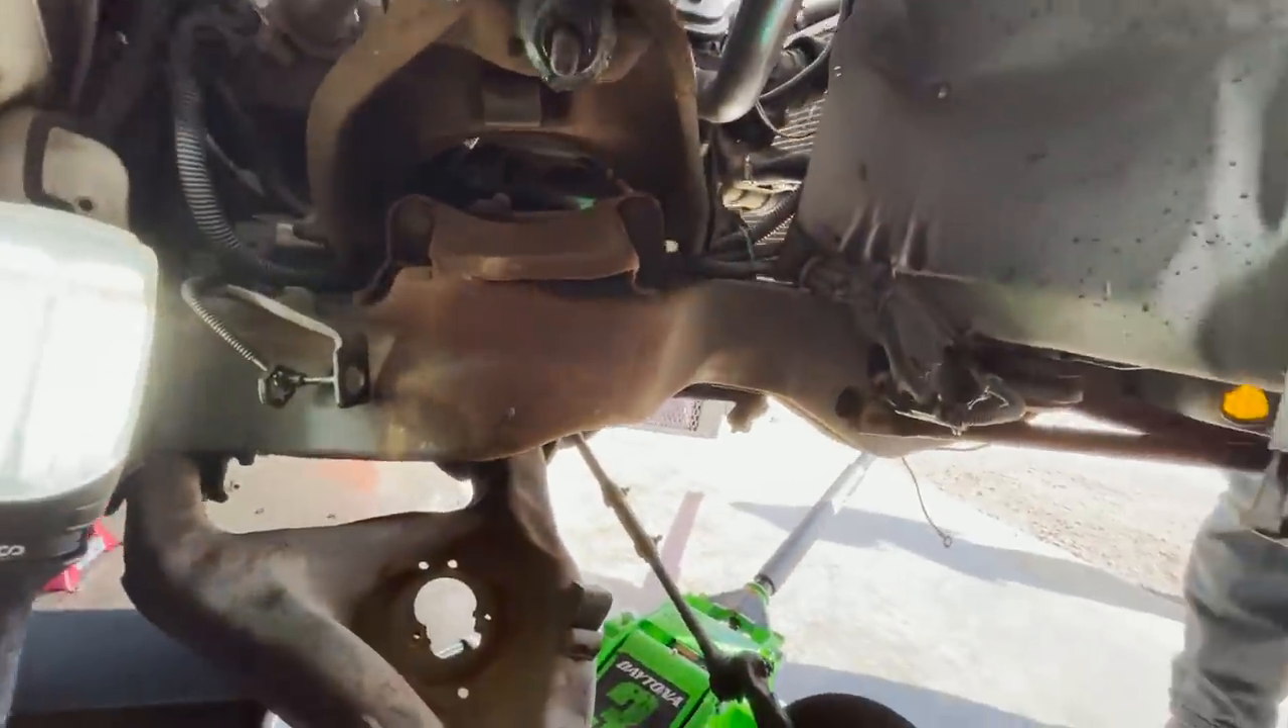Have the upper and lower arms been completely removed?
No.